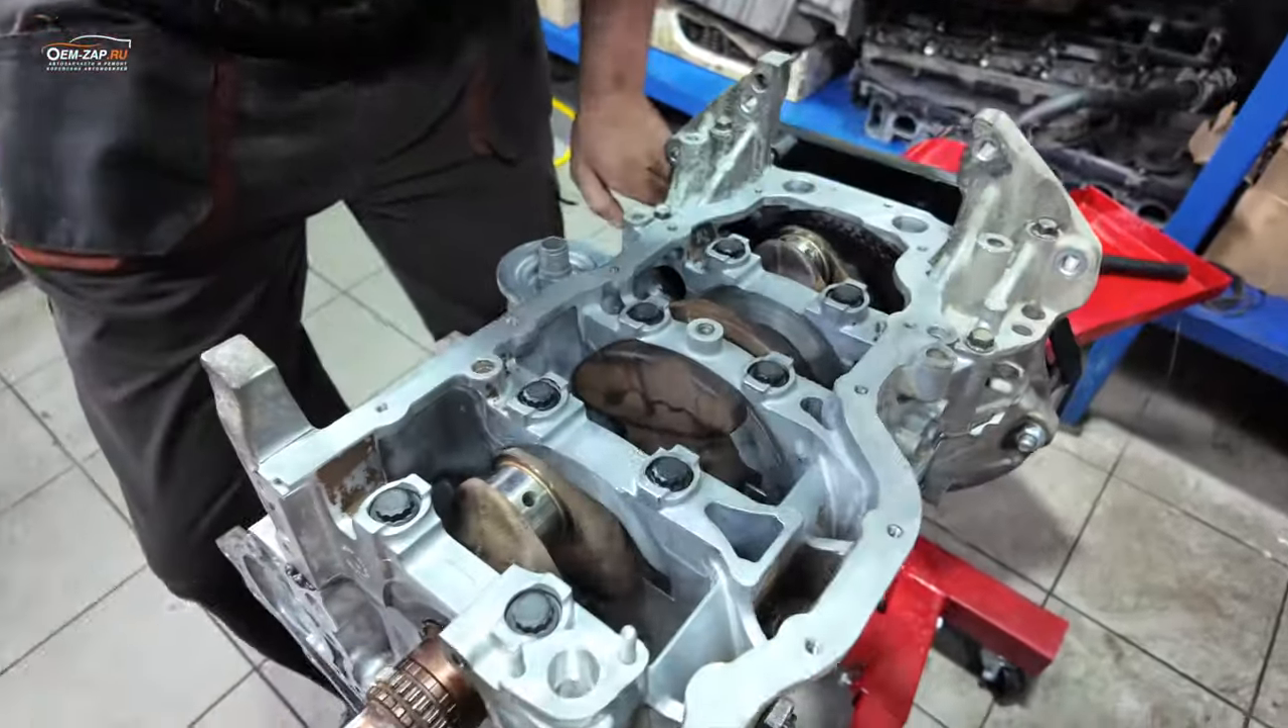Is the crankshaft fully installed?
Yes.